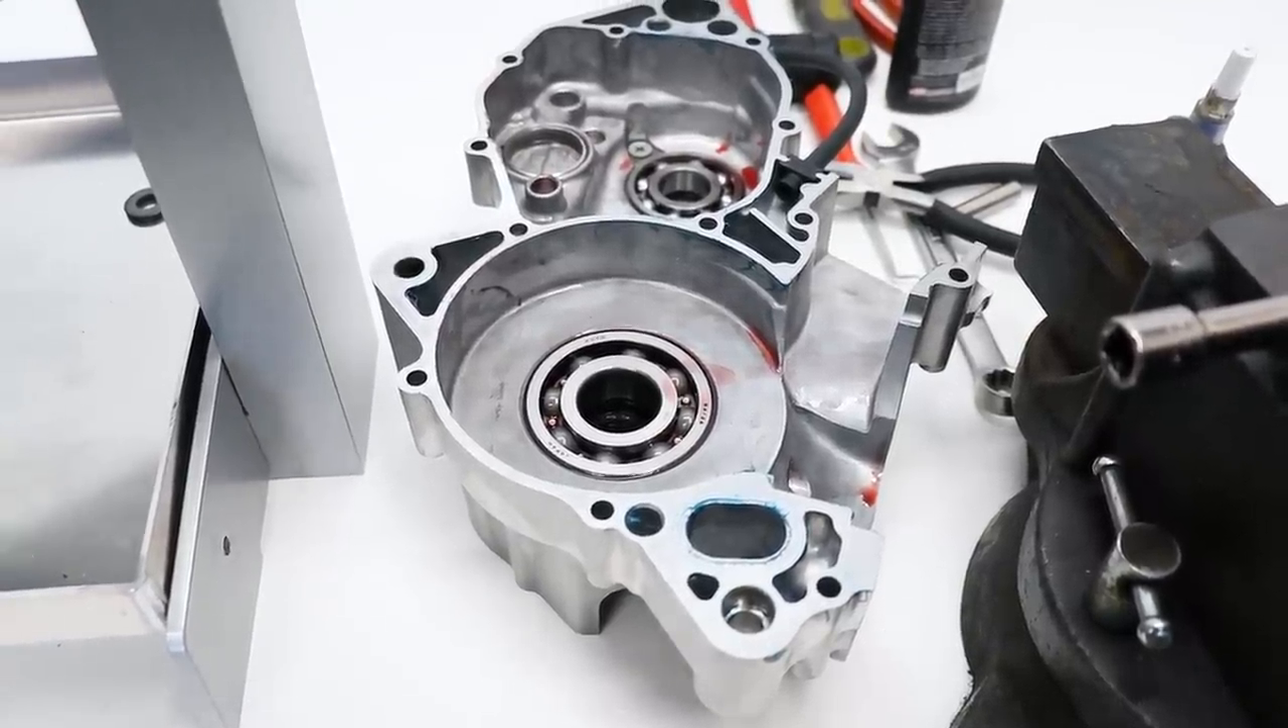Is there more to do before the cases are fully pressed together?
Yes.